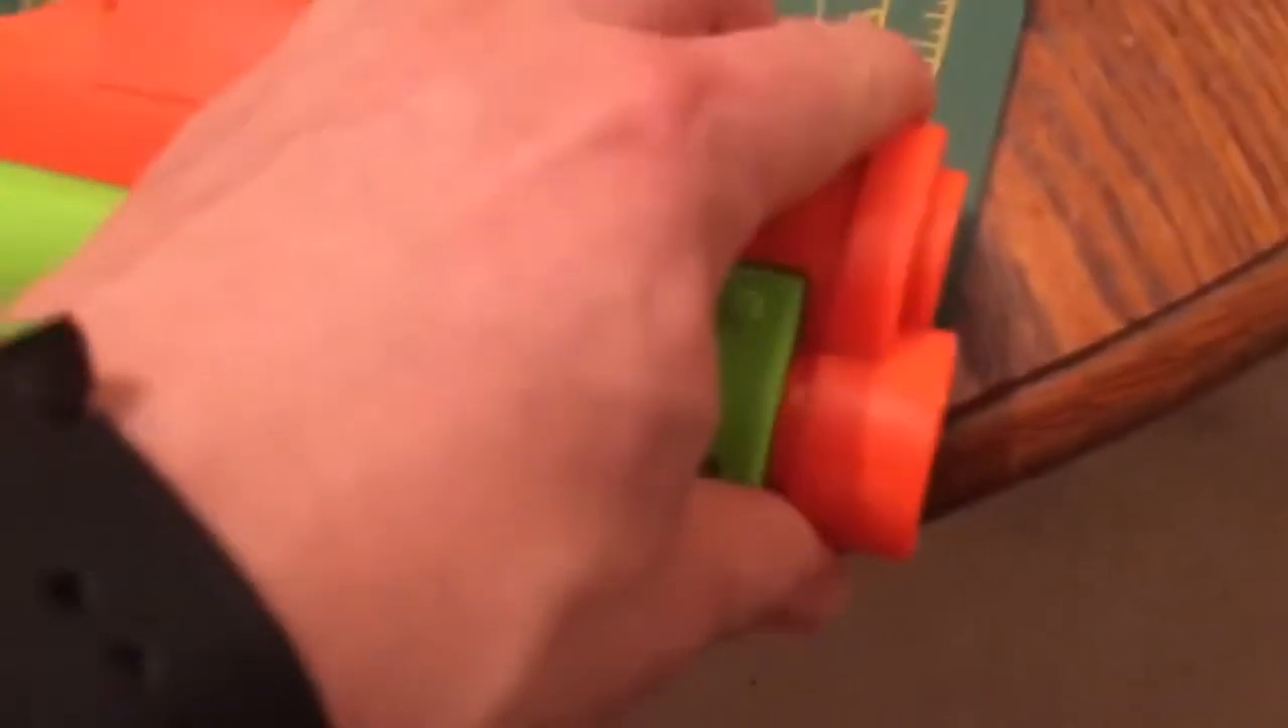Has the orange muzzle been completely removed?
No.